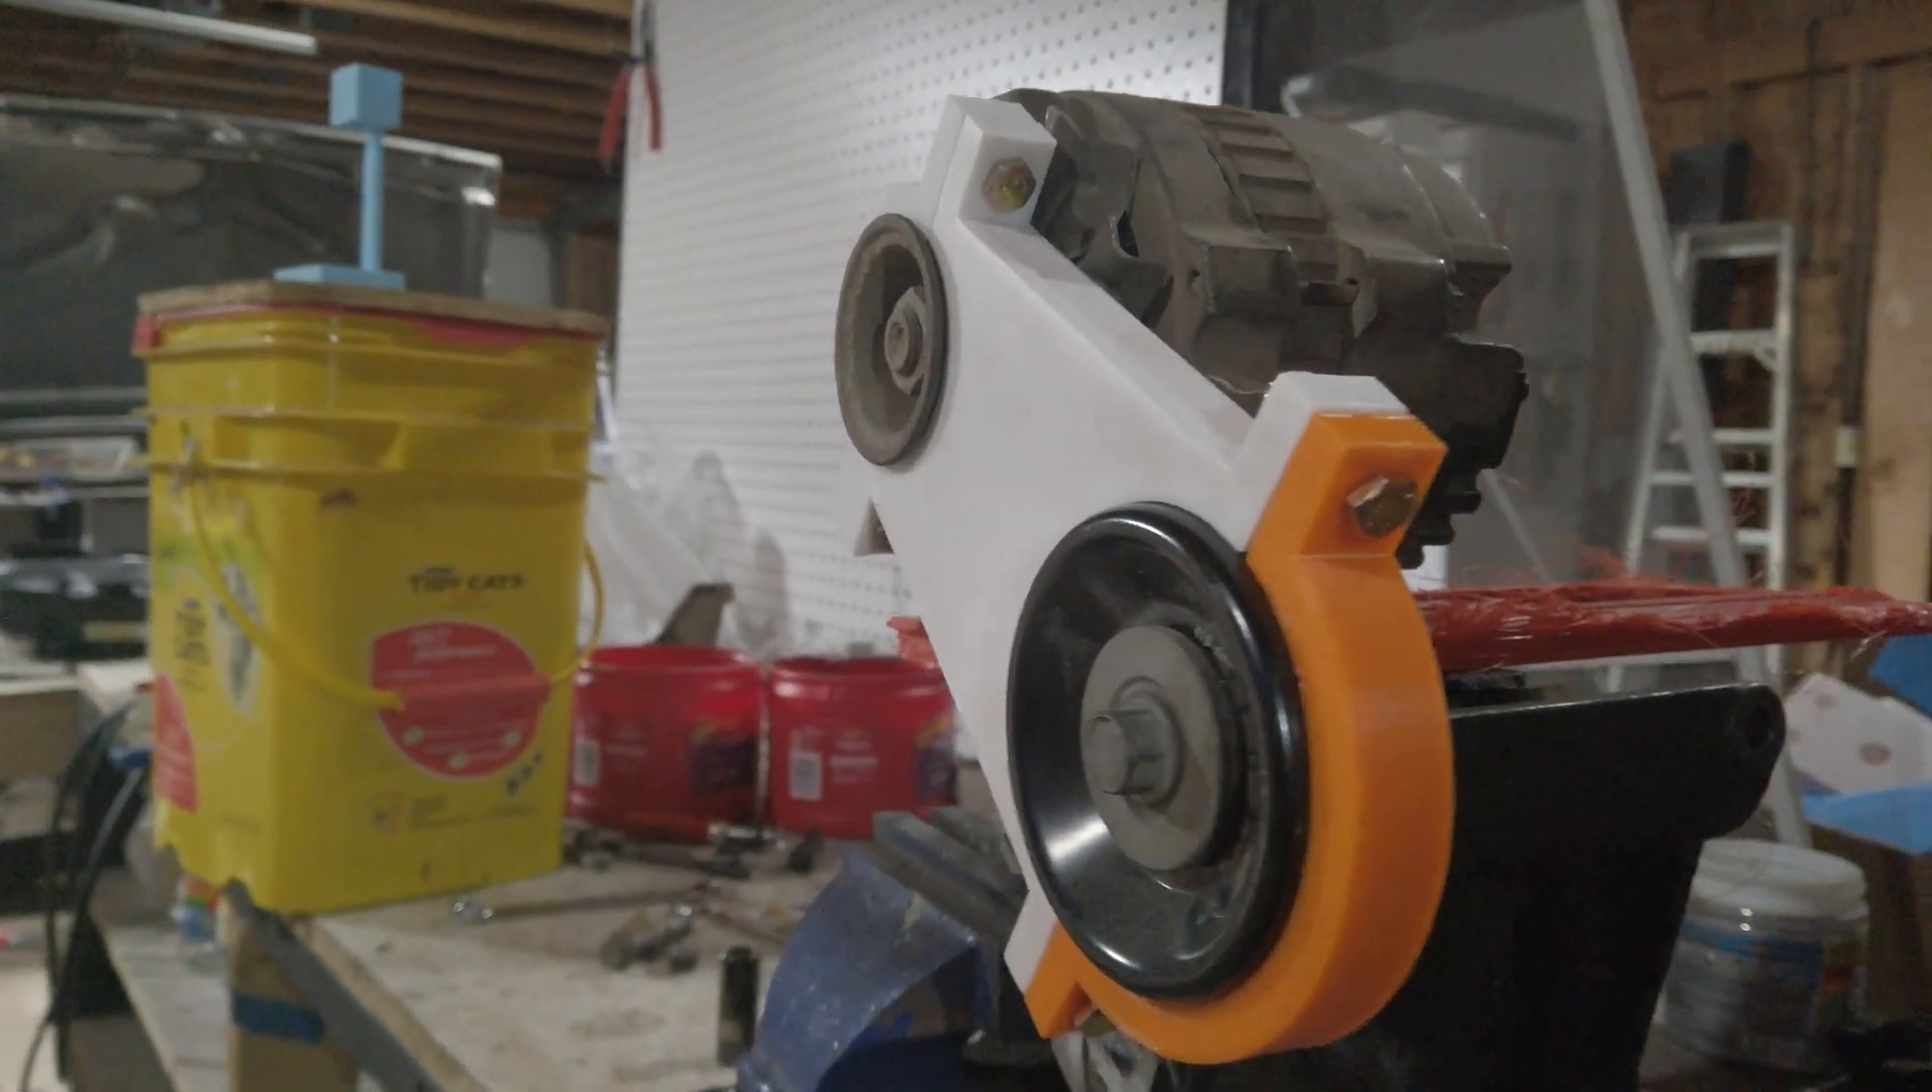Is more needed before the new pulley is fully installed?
No.